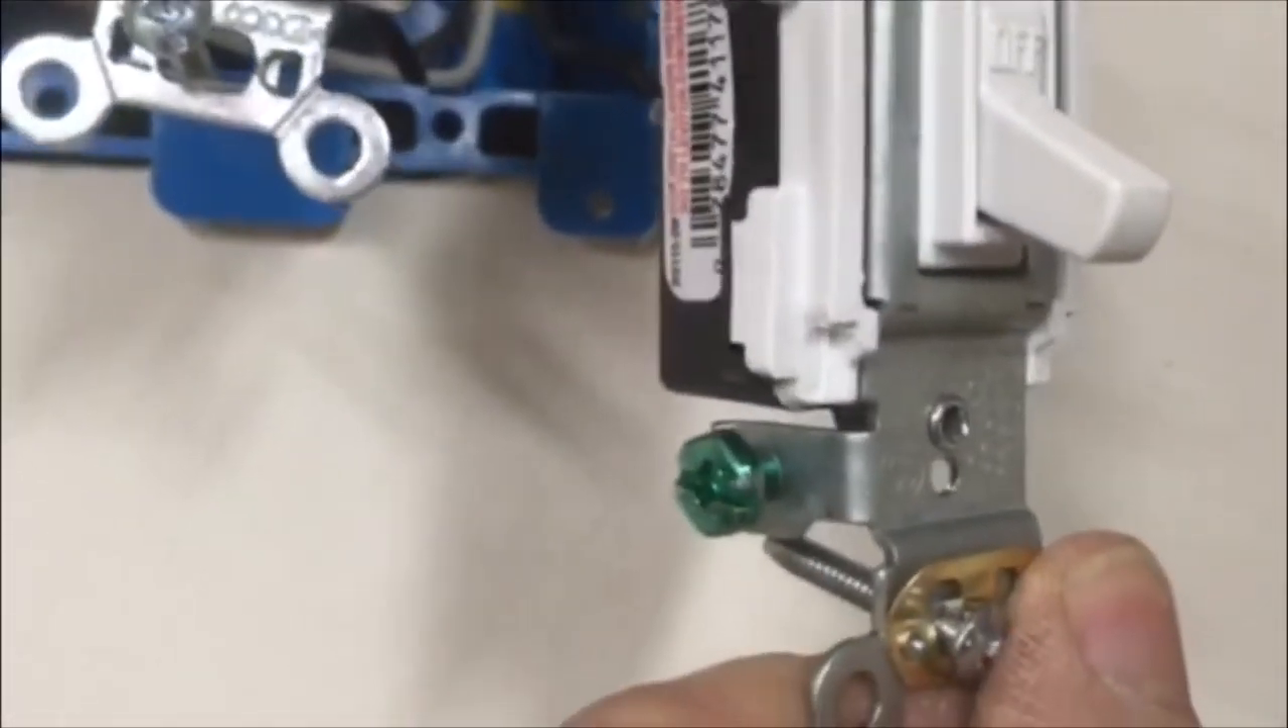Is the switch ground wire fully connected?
No.